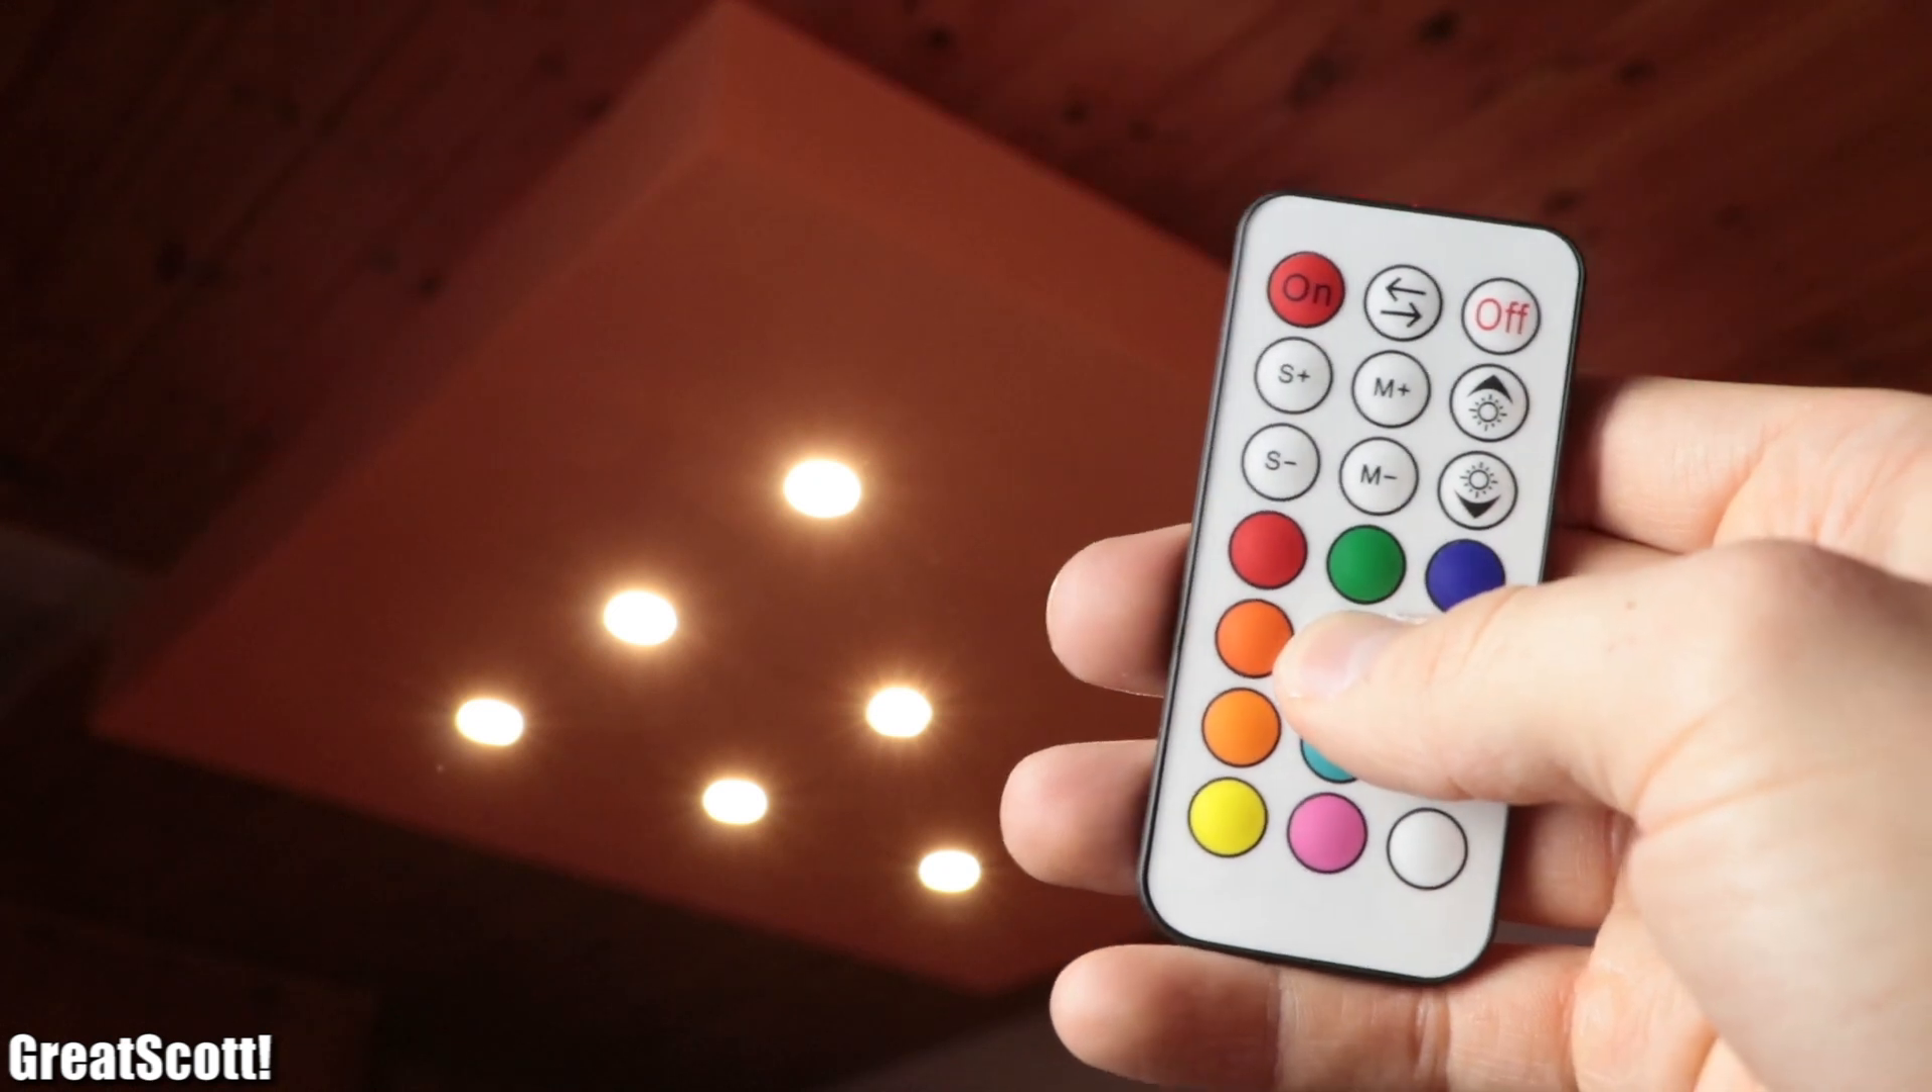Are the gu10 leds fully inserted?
Yes.